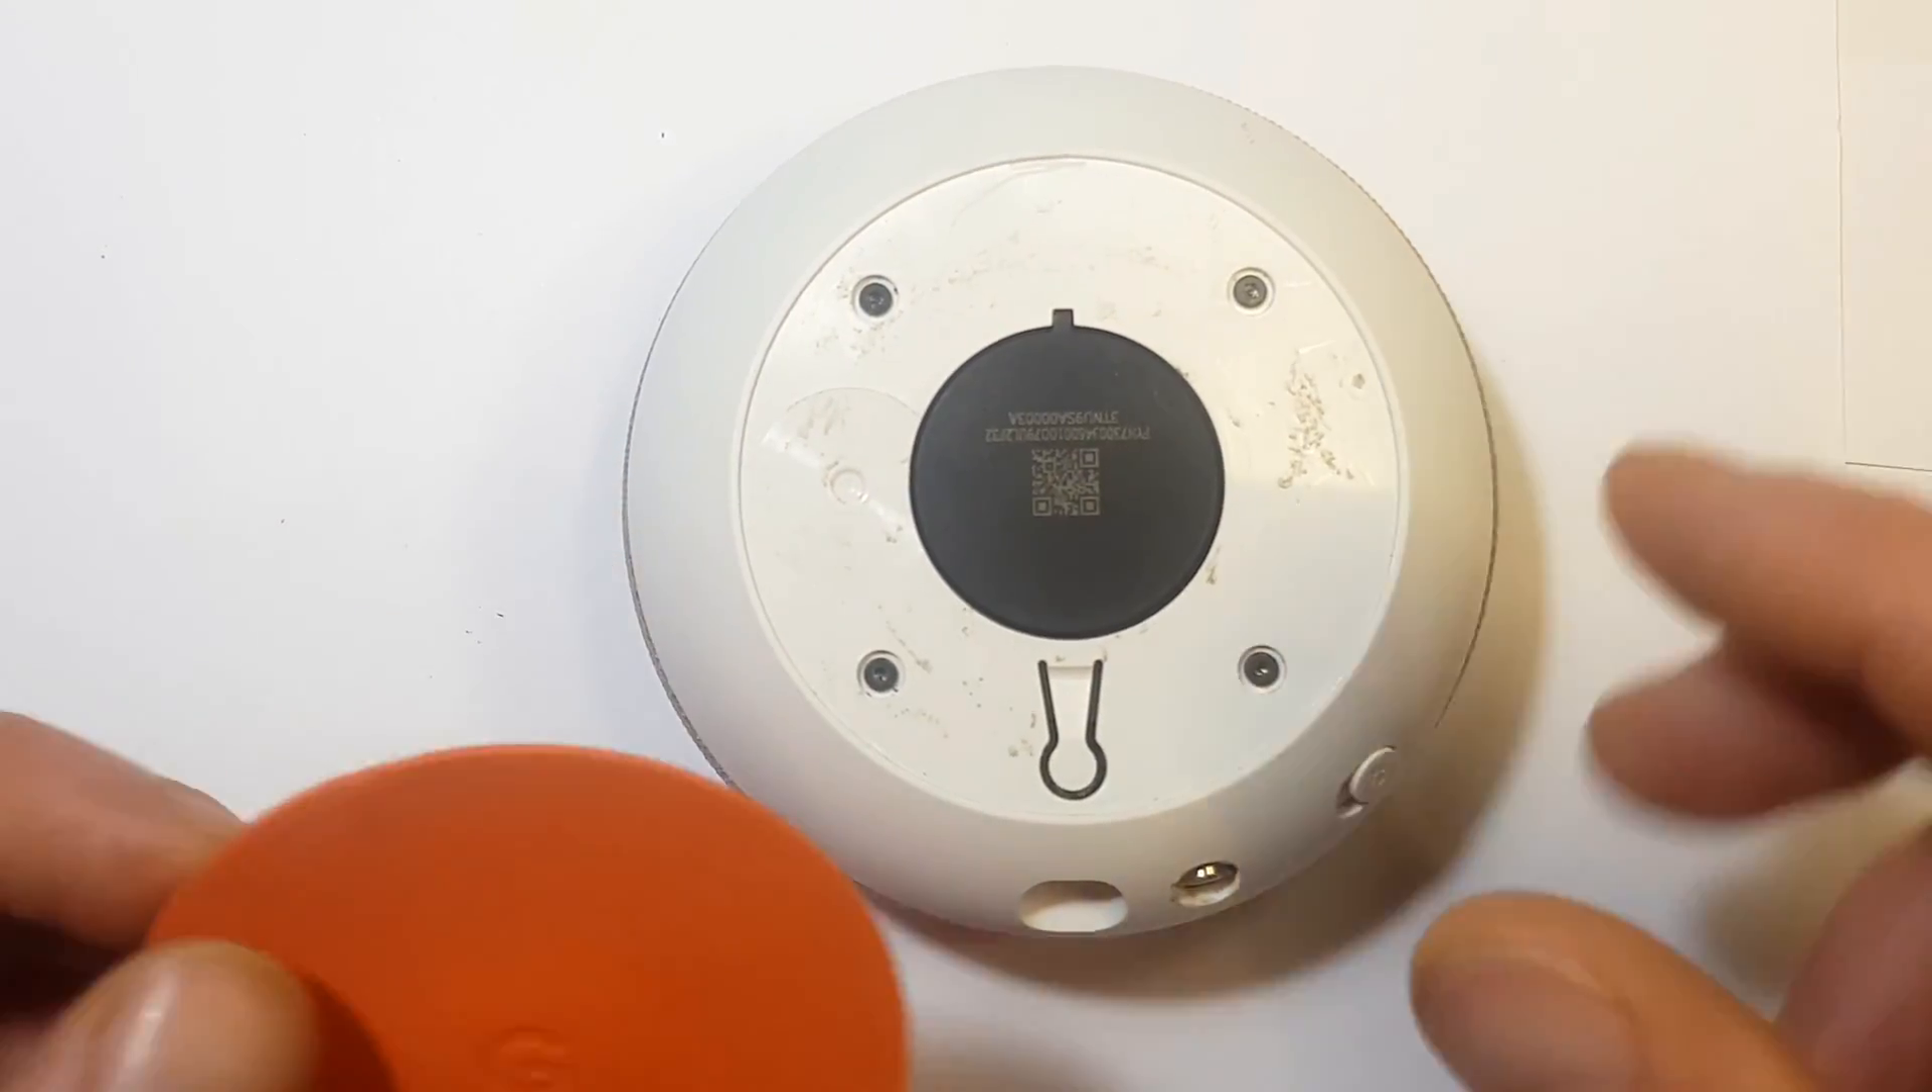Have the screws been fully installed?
Yes.